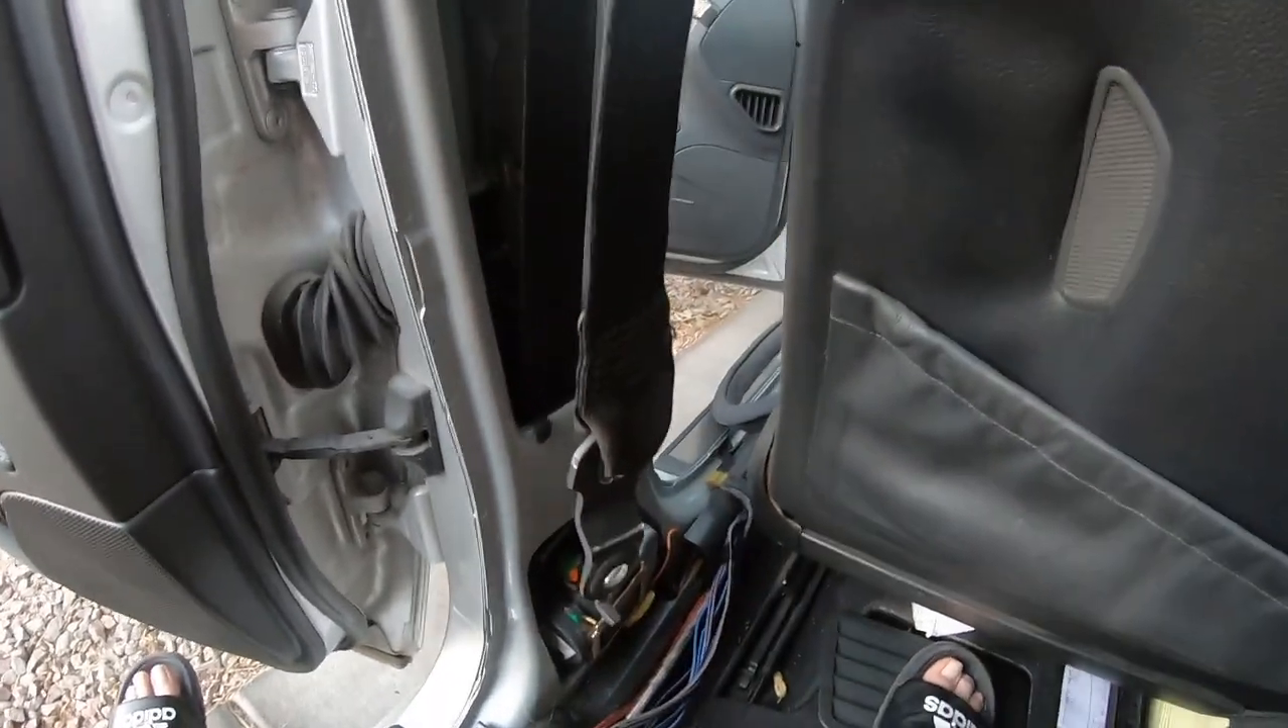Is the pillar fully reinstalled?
No.